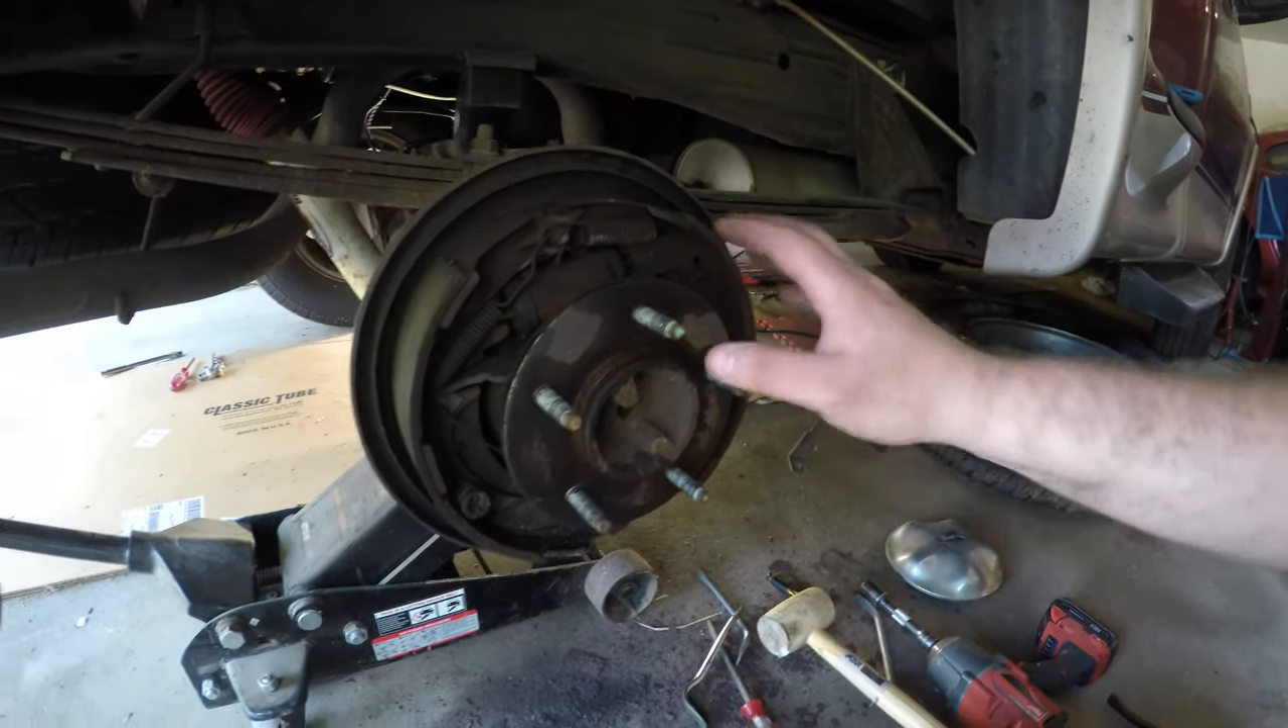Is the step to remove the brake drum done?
Yes.